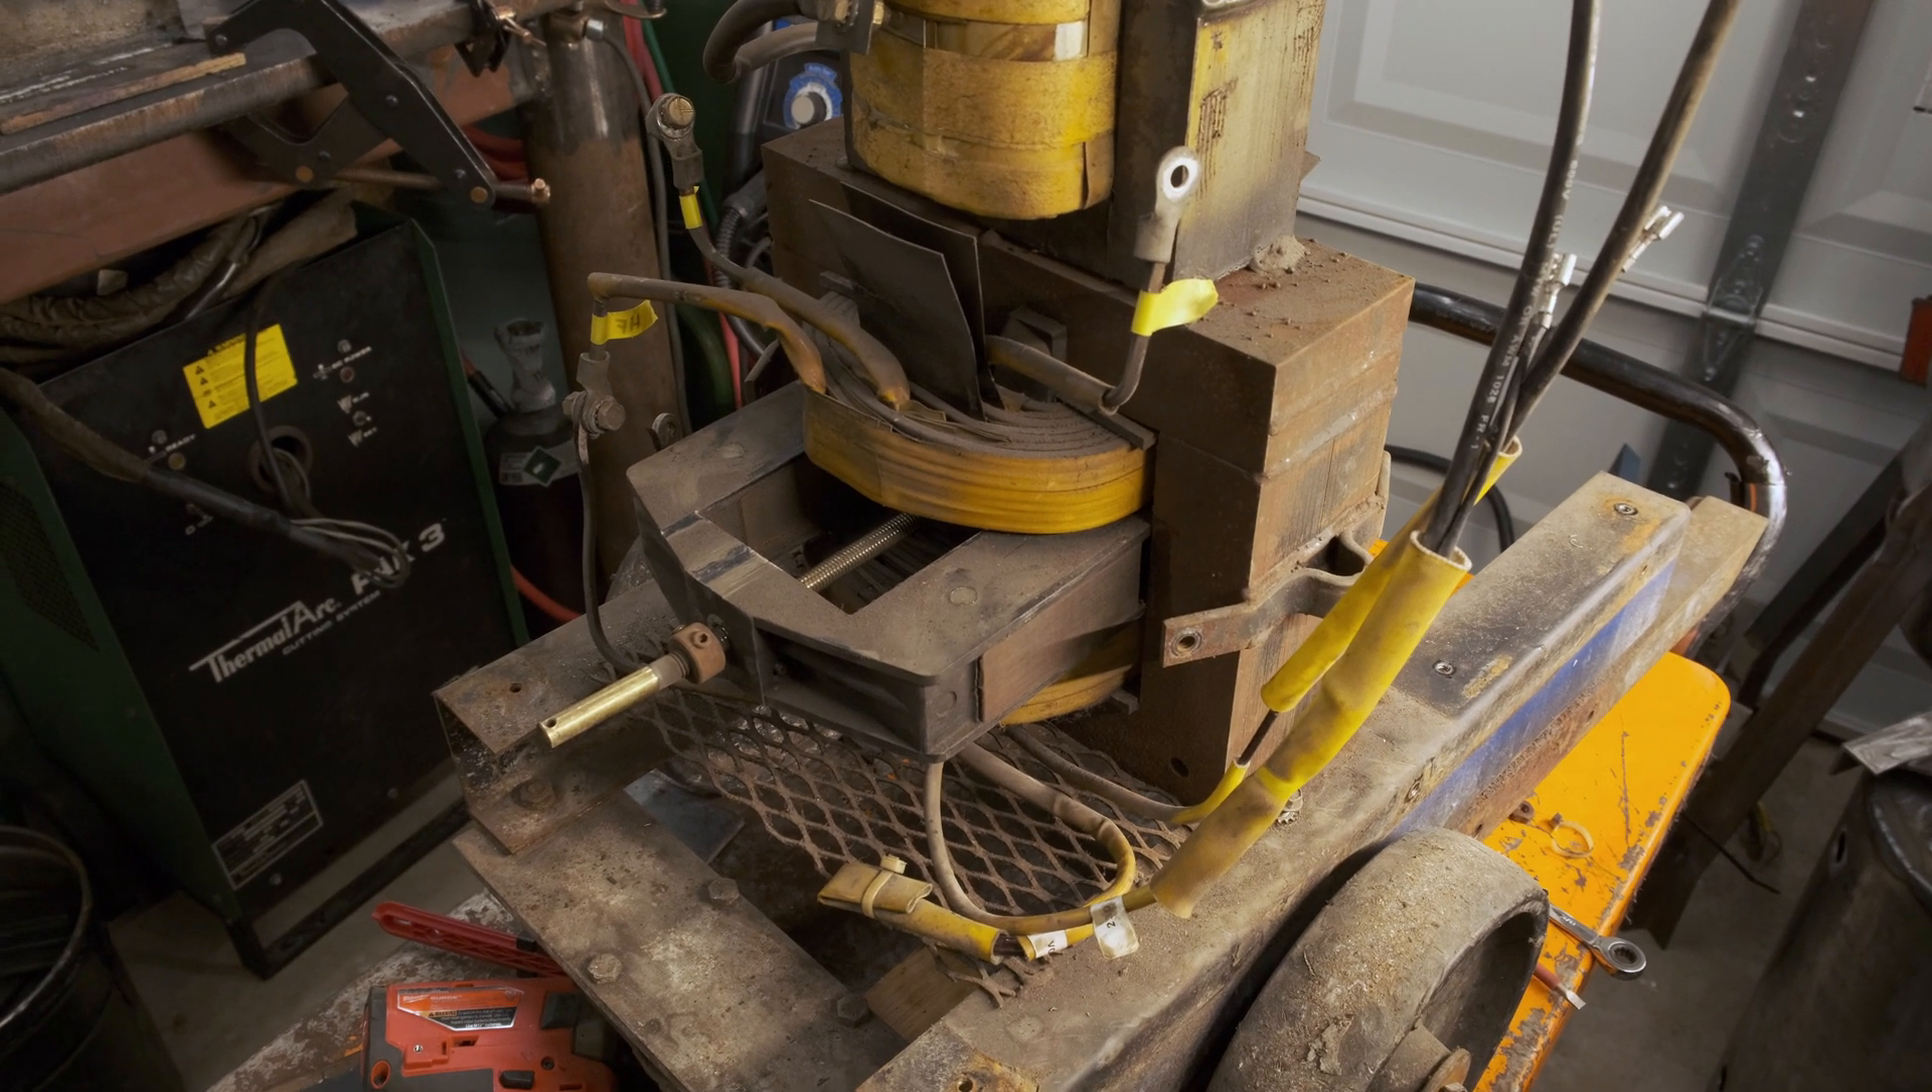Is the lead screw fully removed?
No.